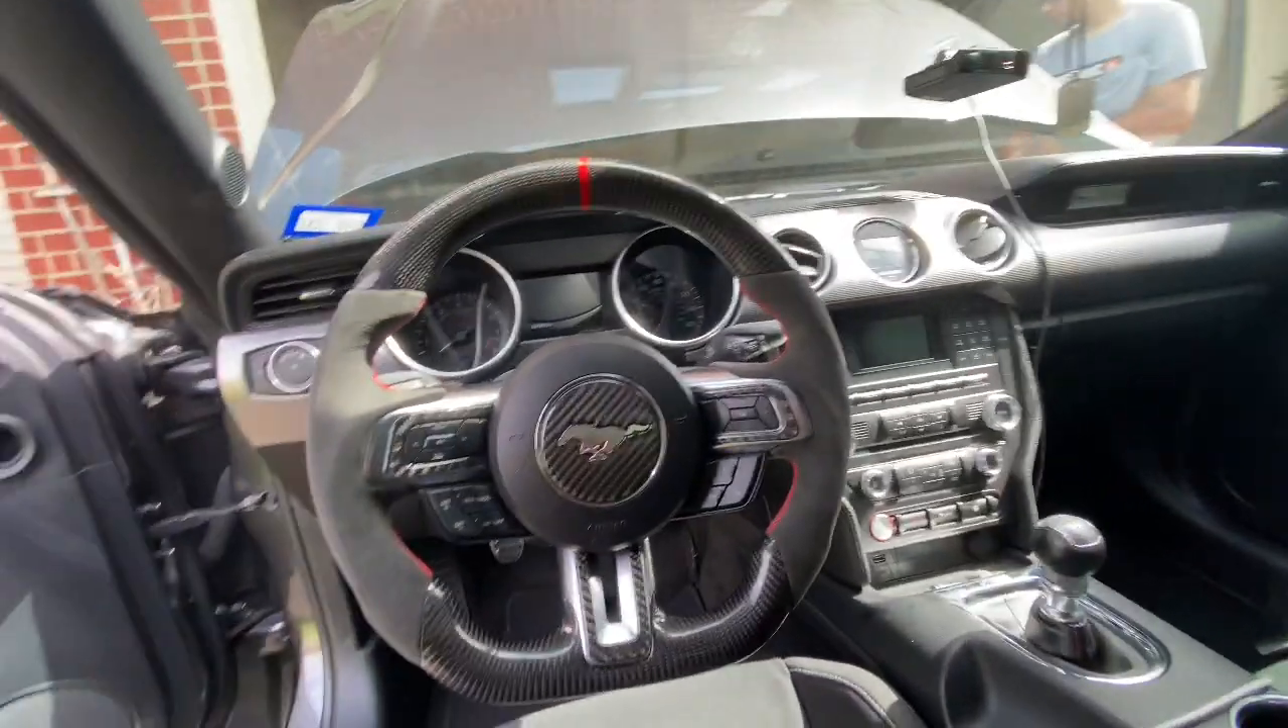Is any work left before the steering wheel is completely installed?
No.